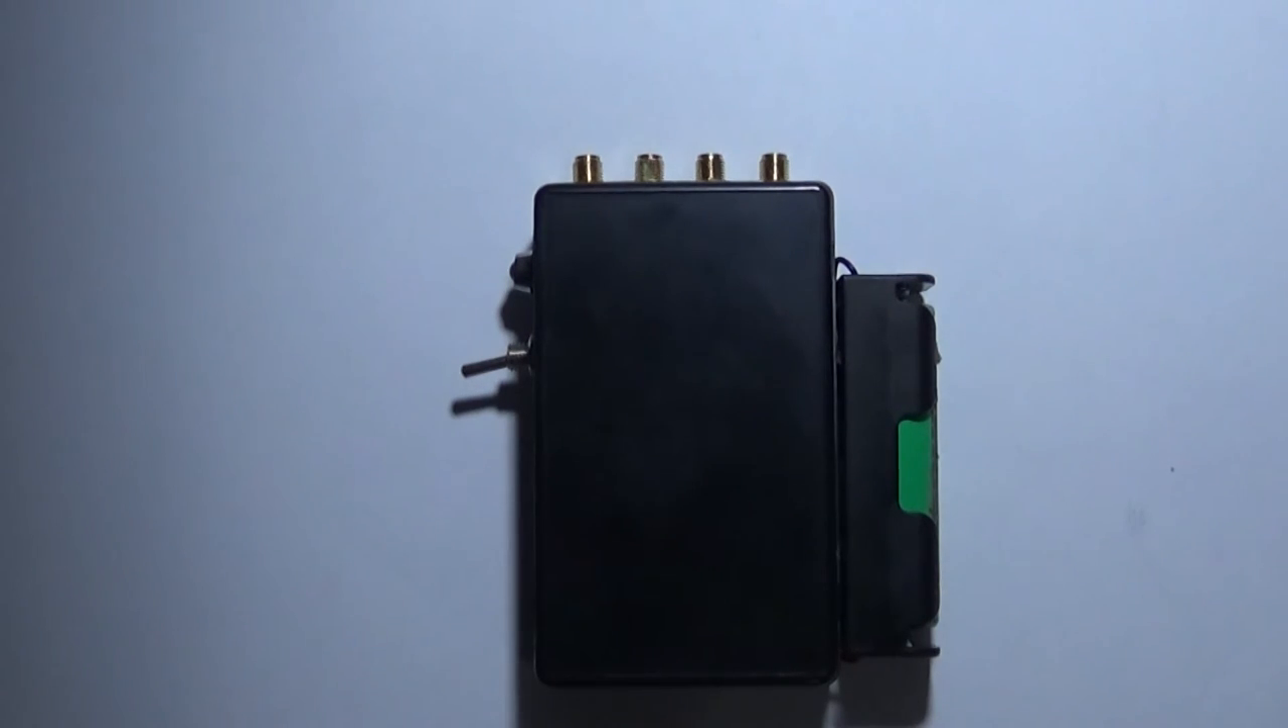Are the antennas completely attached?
No.